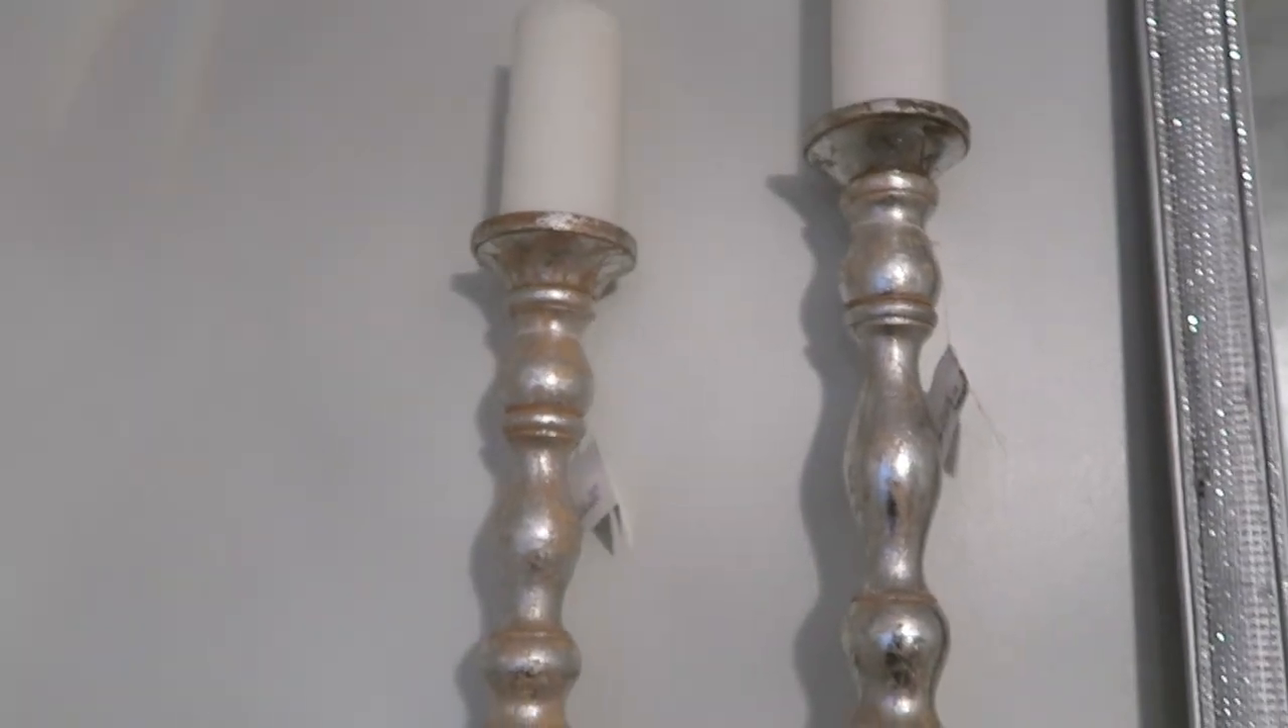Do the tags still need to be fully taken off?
Yes.